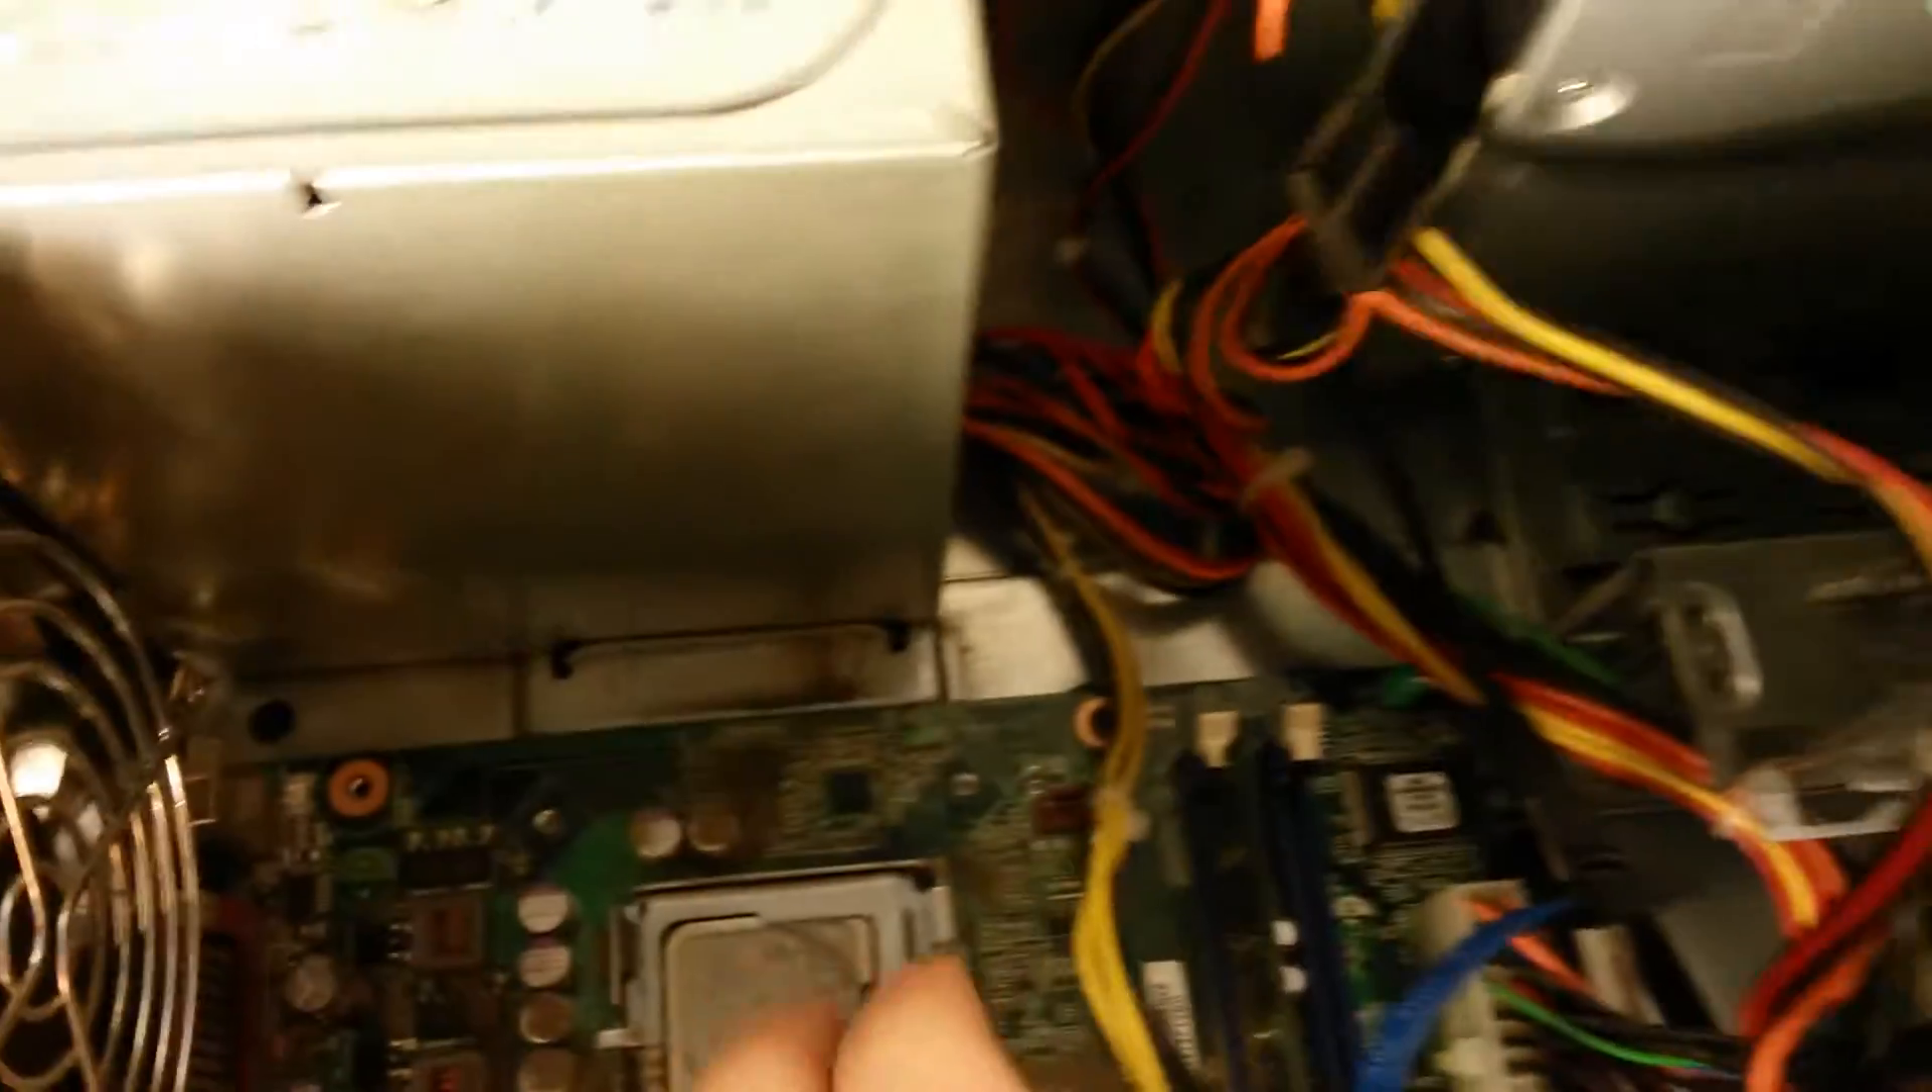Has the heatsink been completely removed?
Yes.